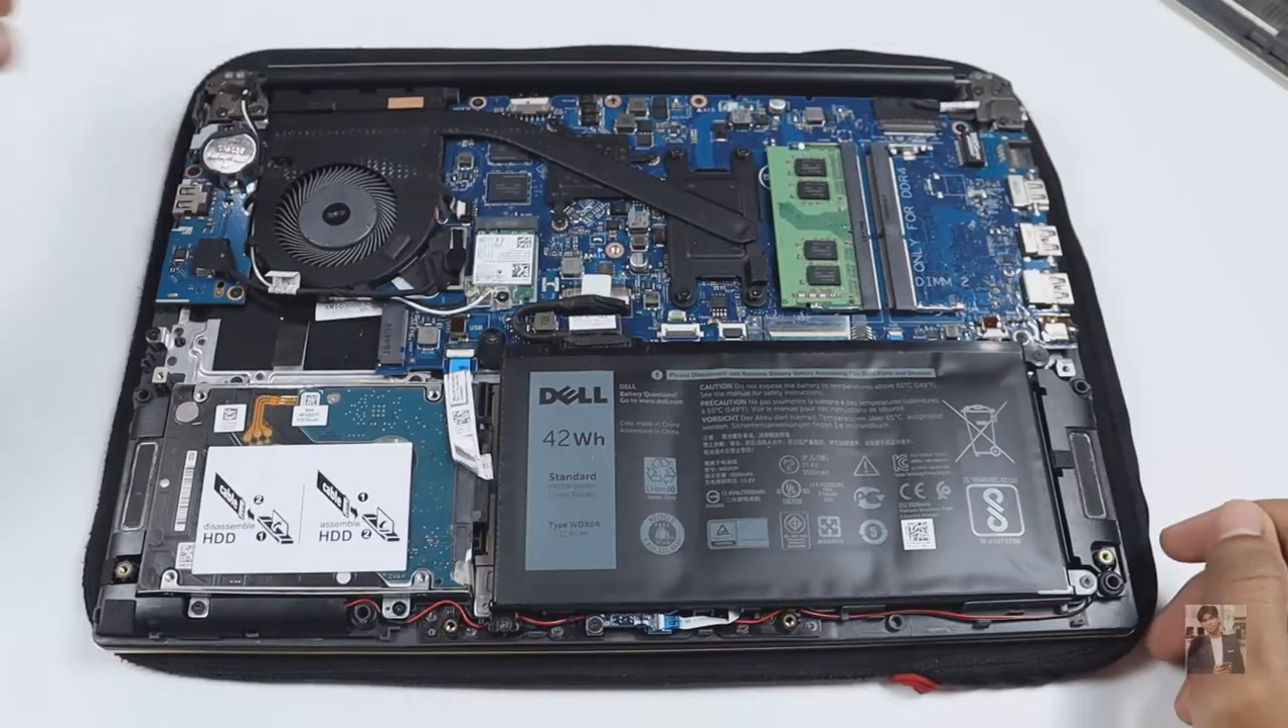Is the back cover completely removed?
Yes.